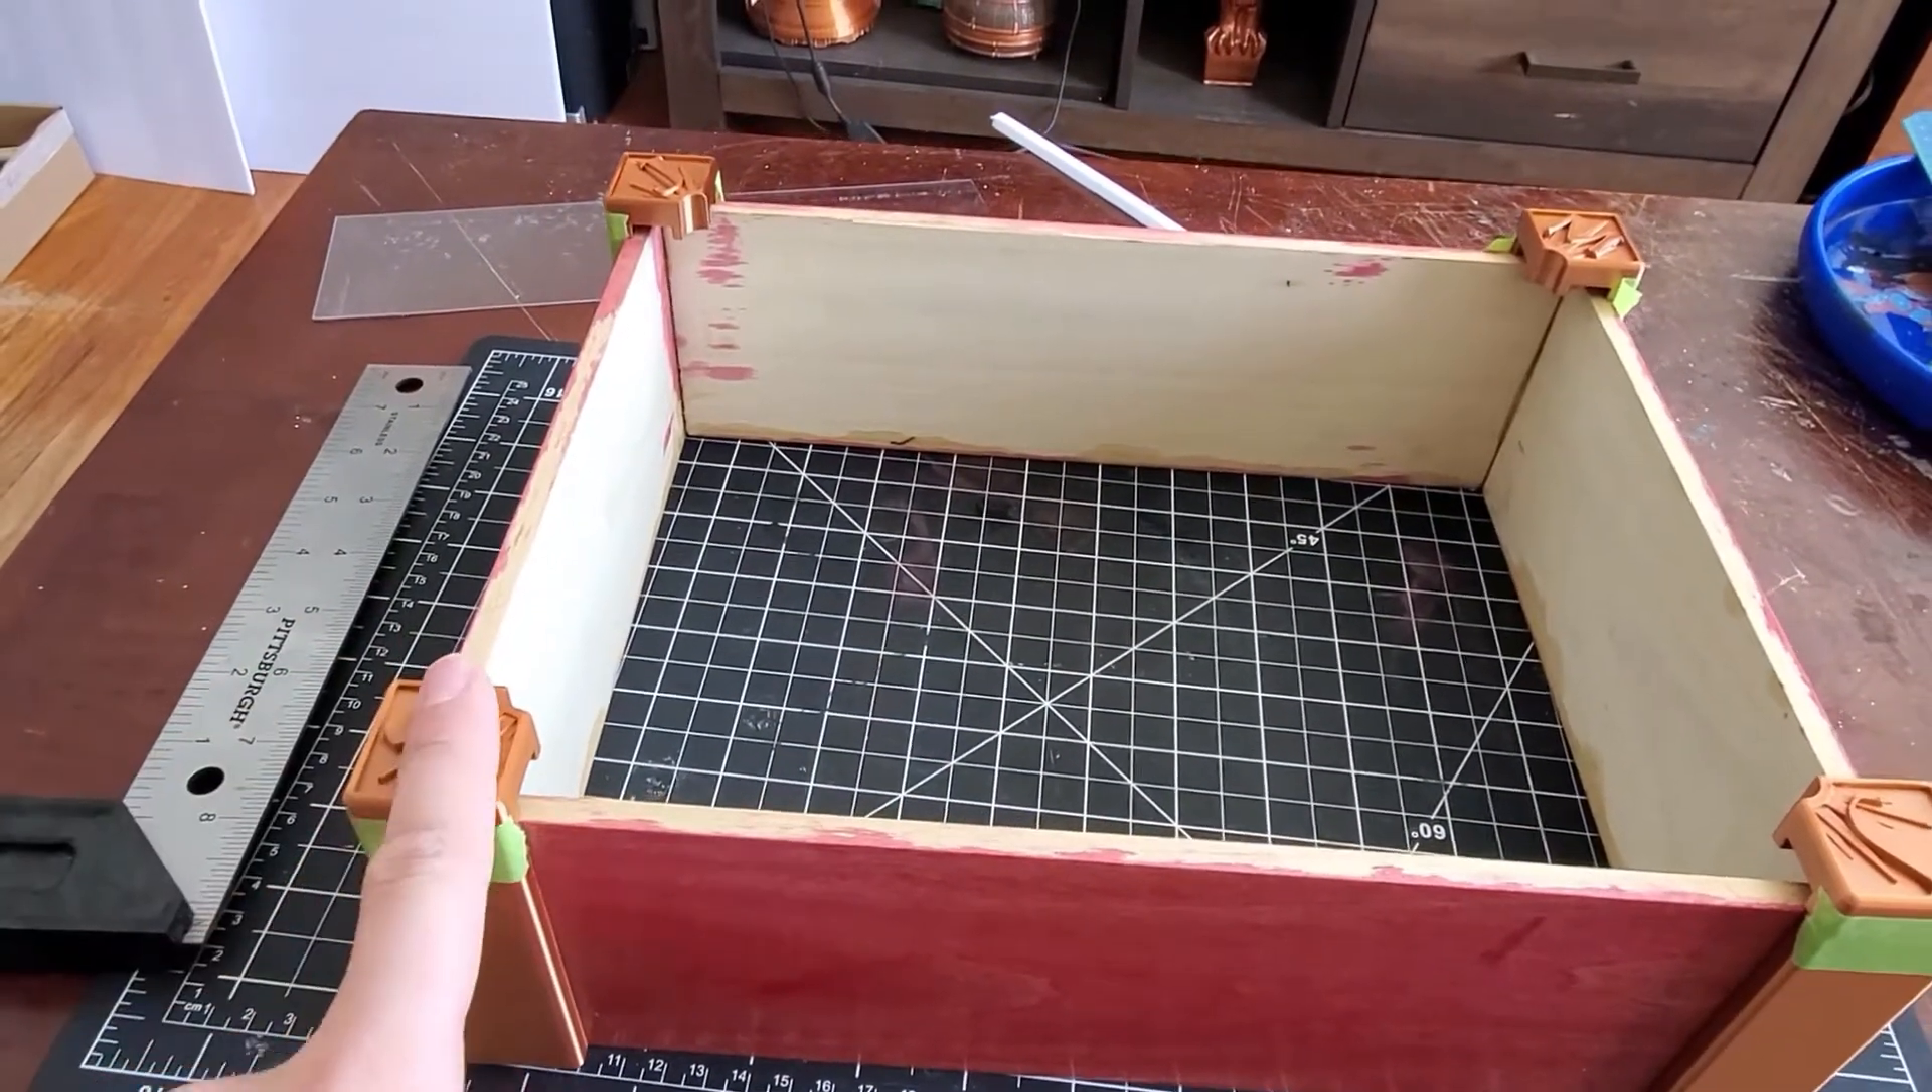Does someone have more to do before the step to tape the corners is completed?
No.